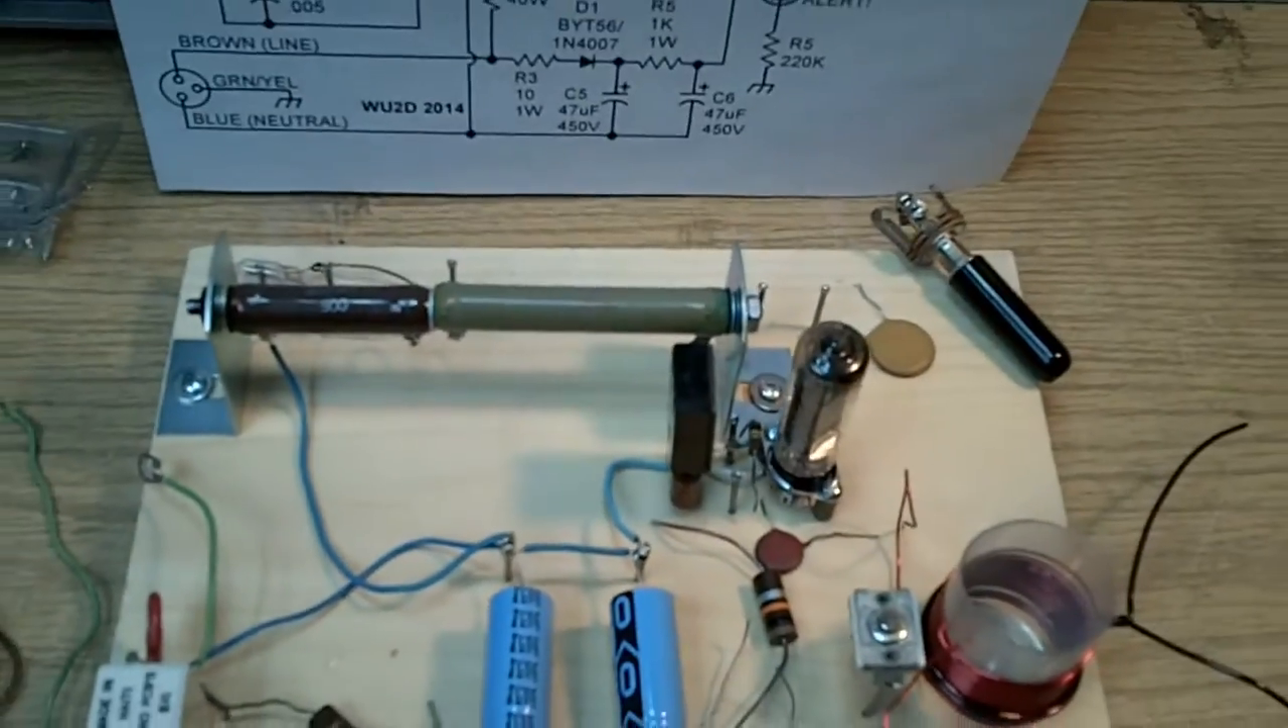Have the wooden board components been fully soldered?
No.